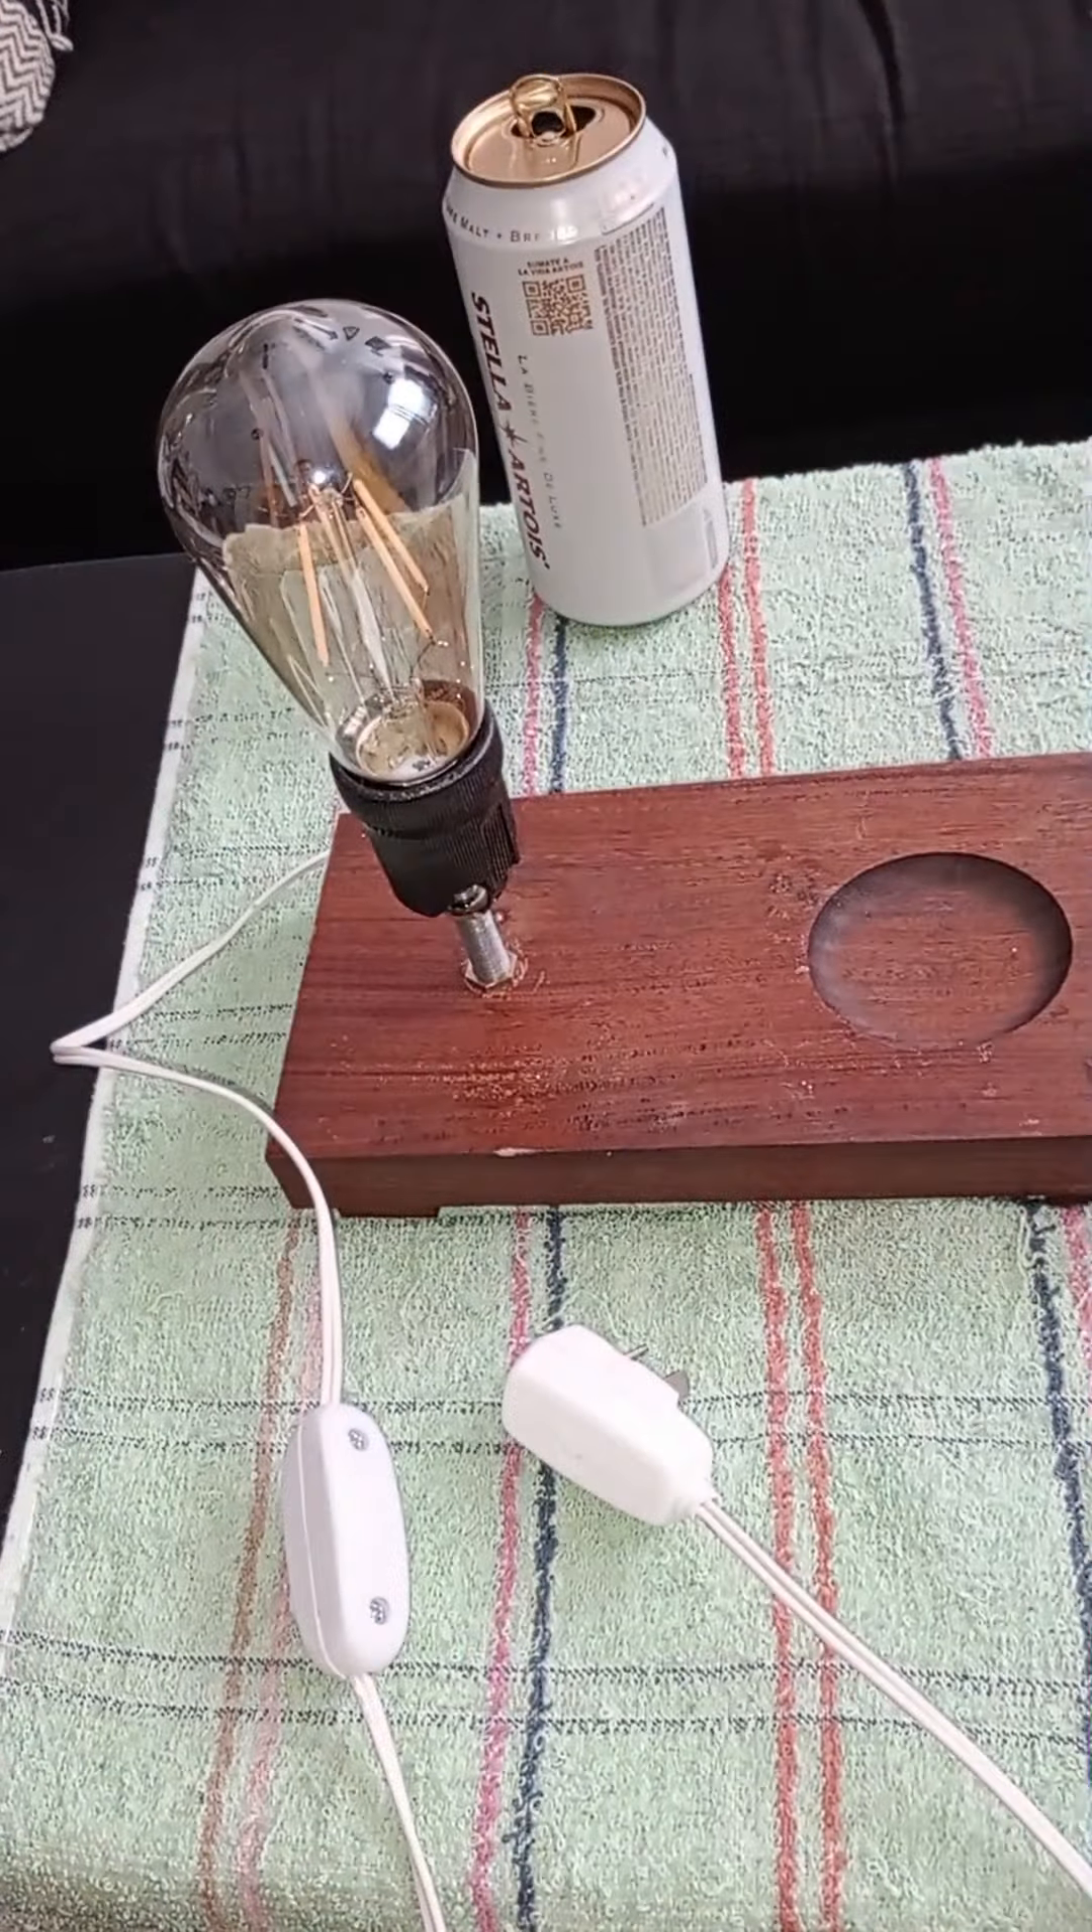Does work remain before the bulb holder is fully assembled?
No.